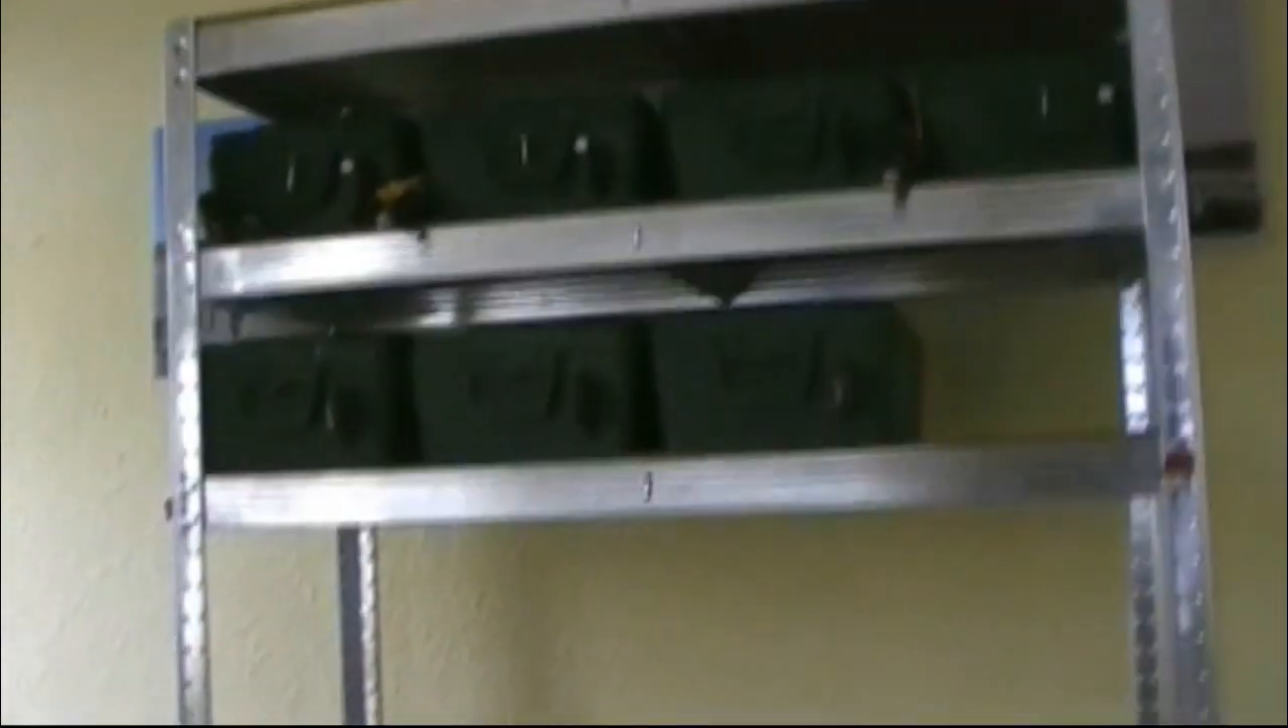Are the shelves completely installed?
Yes.